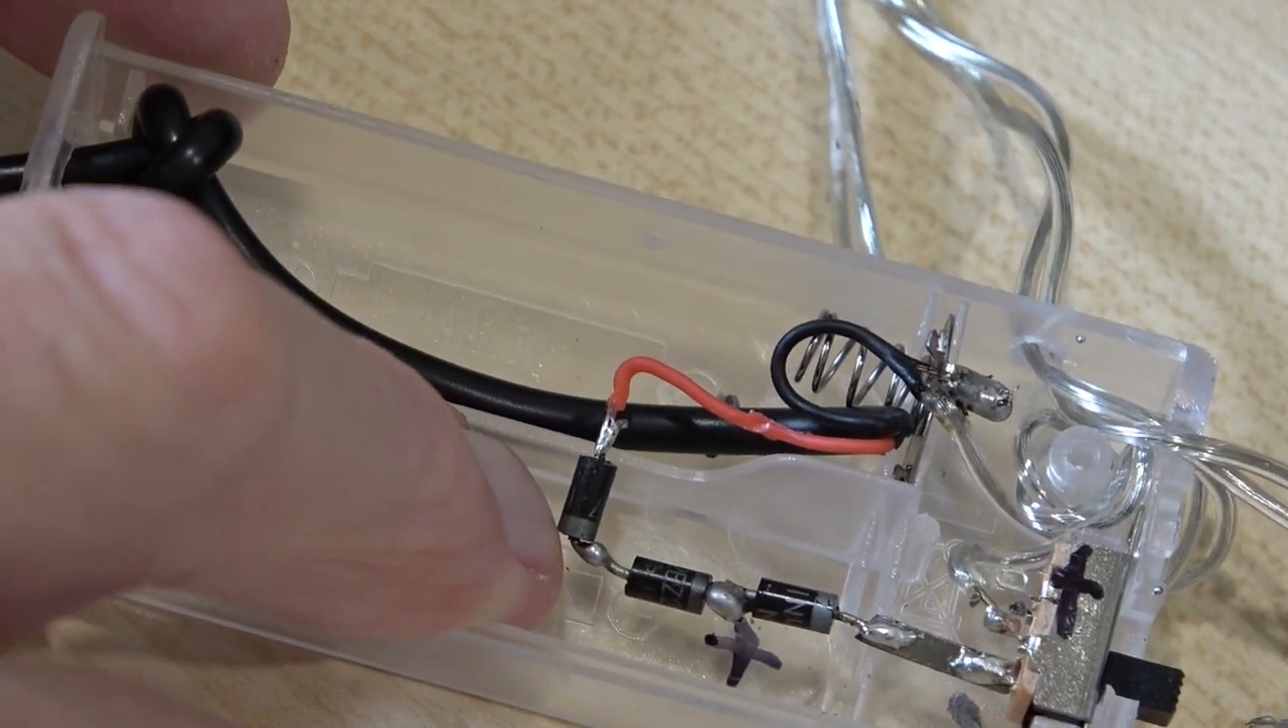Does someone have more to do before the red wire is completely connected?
No.